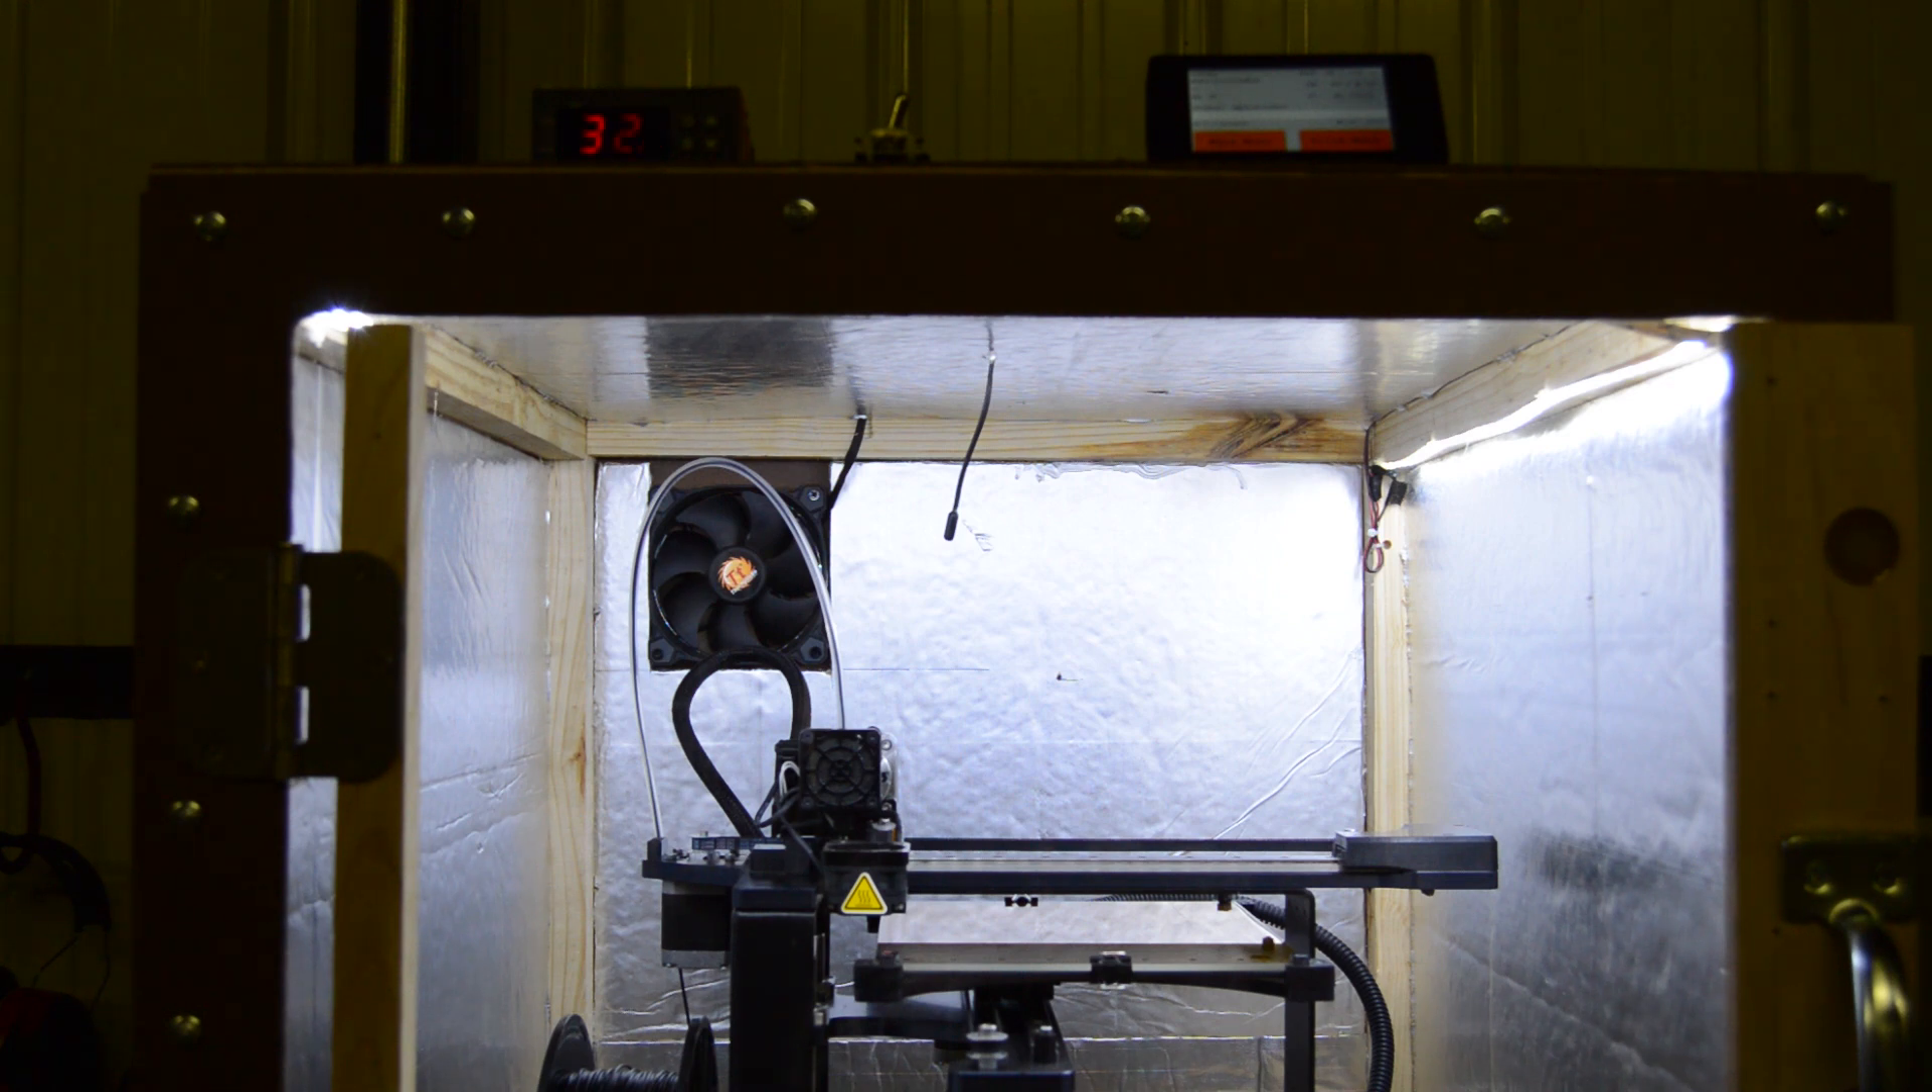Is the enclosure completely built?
Yes.